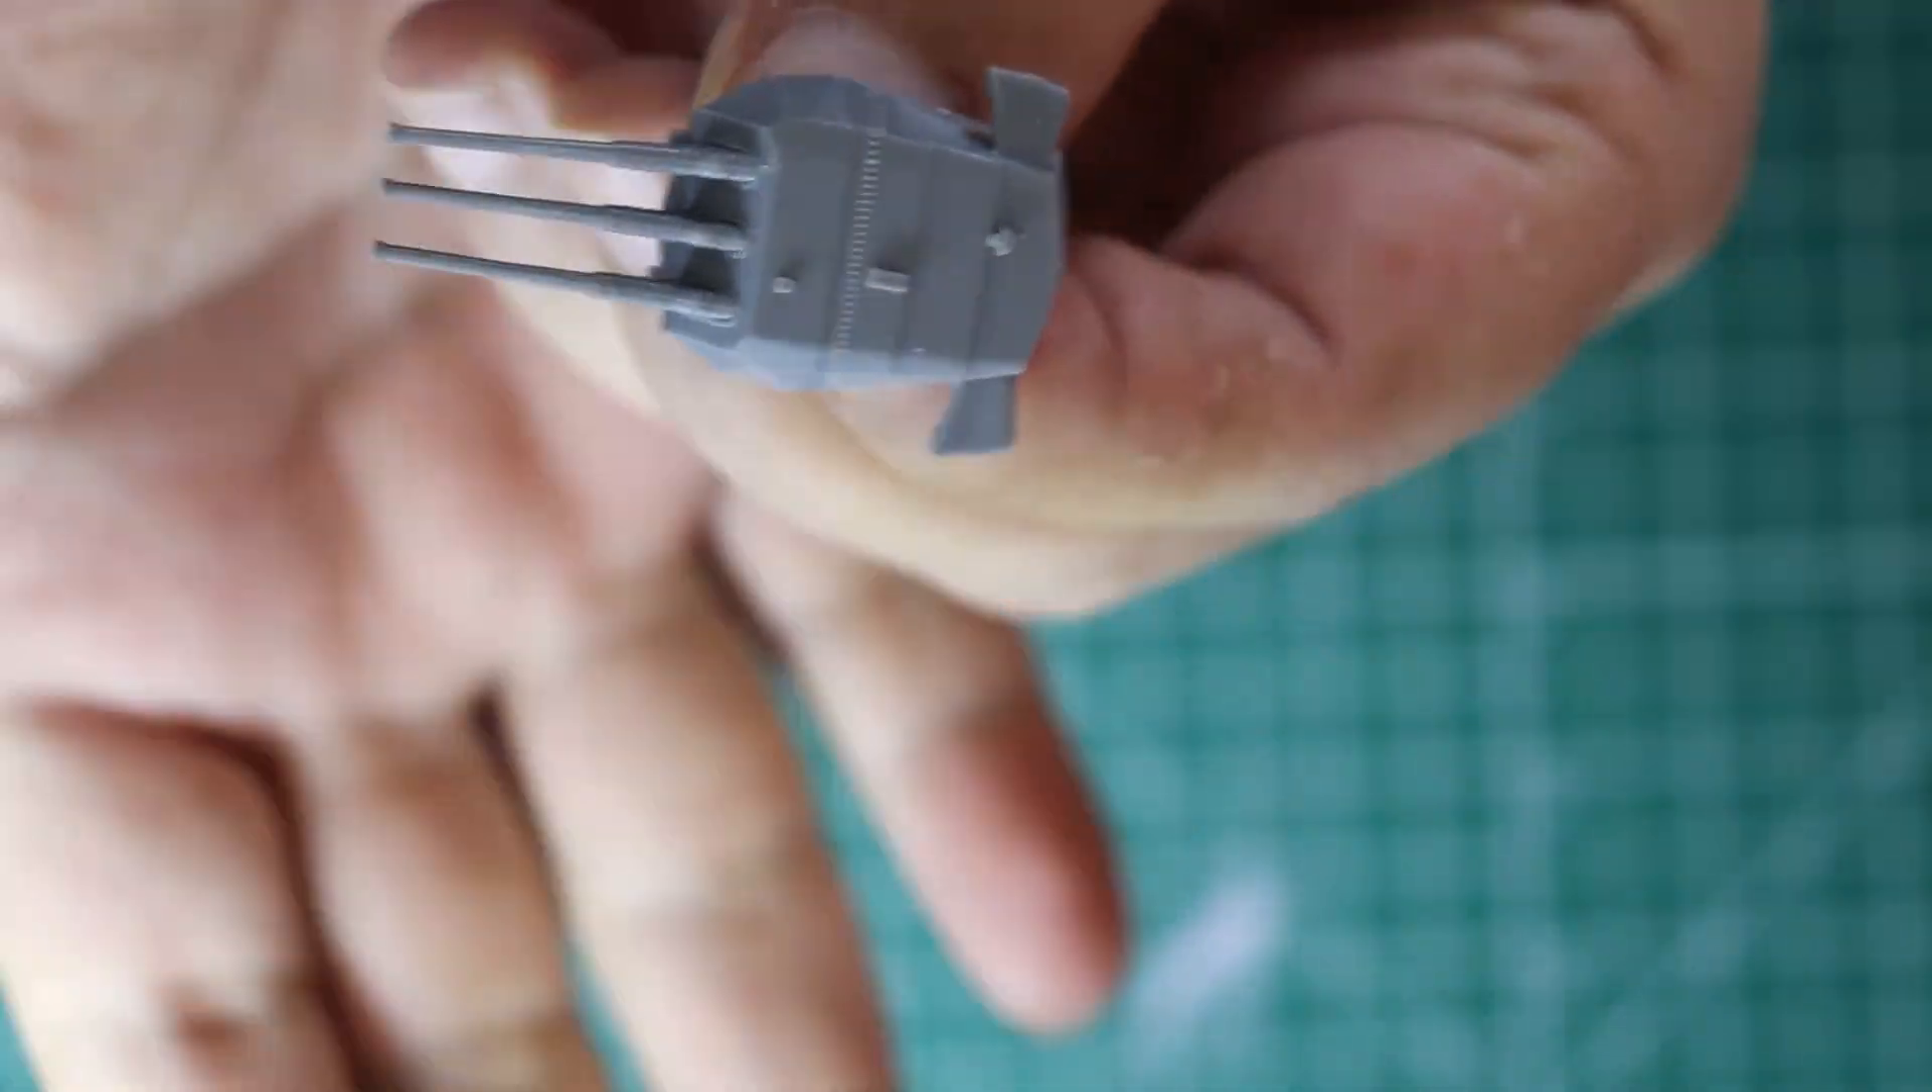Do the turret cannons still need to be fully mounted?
No.